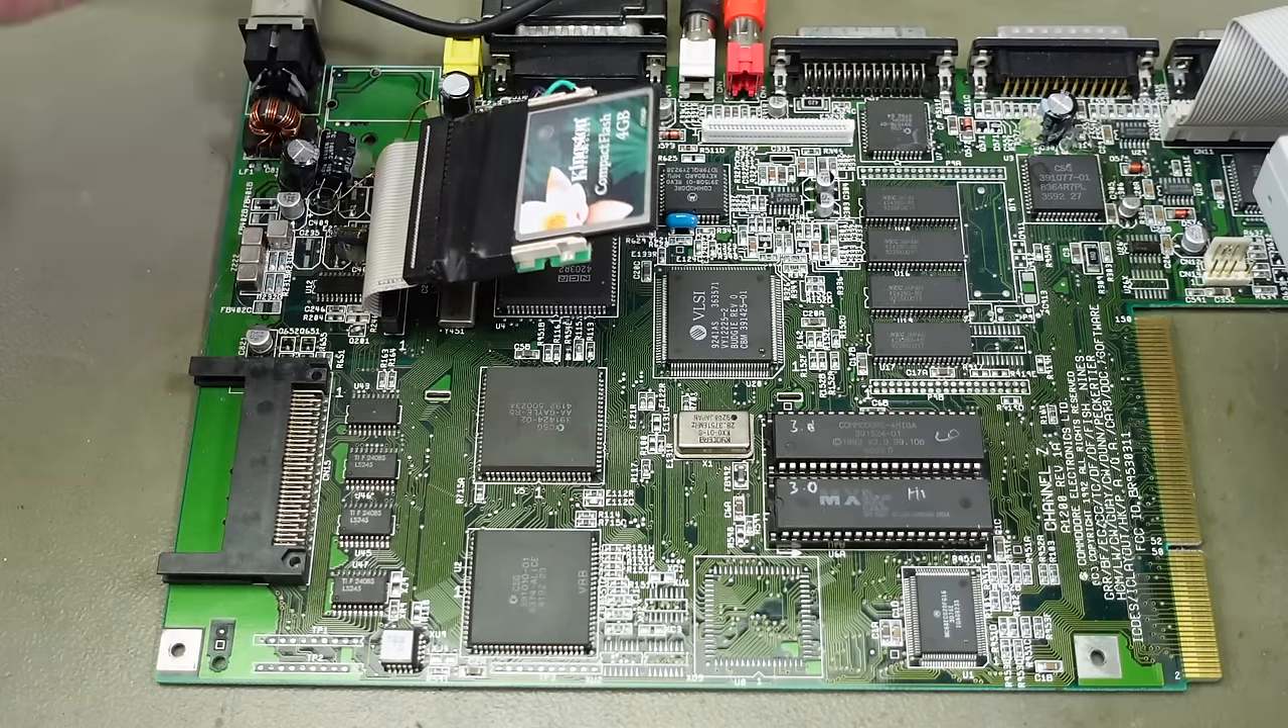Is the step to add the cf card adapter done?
Yes.